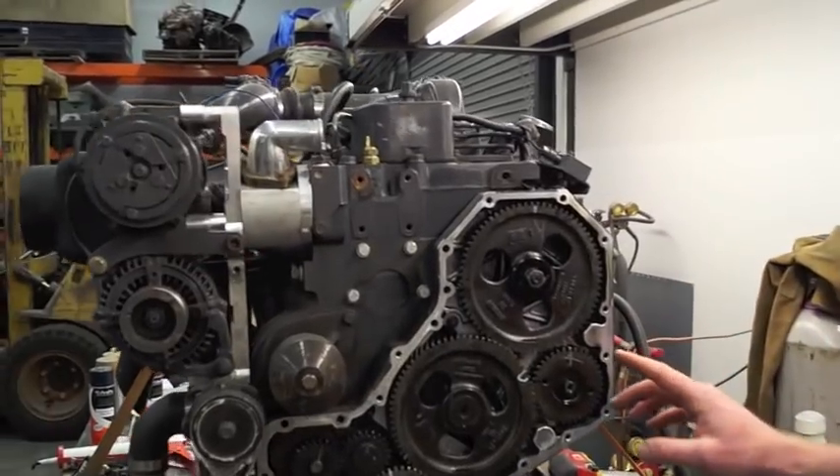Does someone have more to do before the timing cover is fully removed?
No.